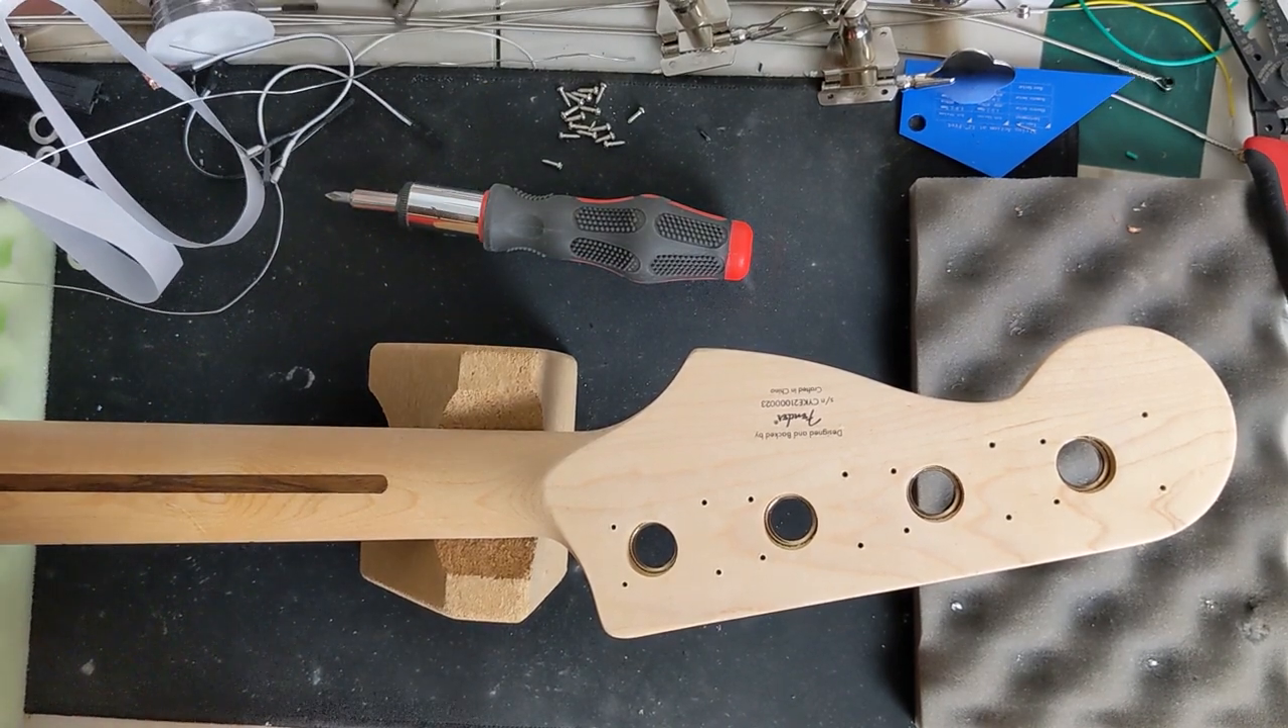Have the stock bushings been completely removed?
No.